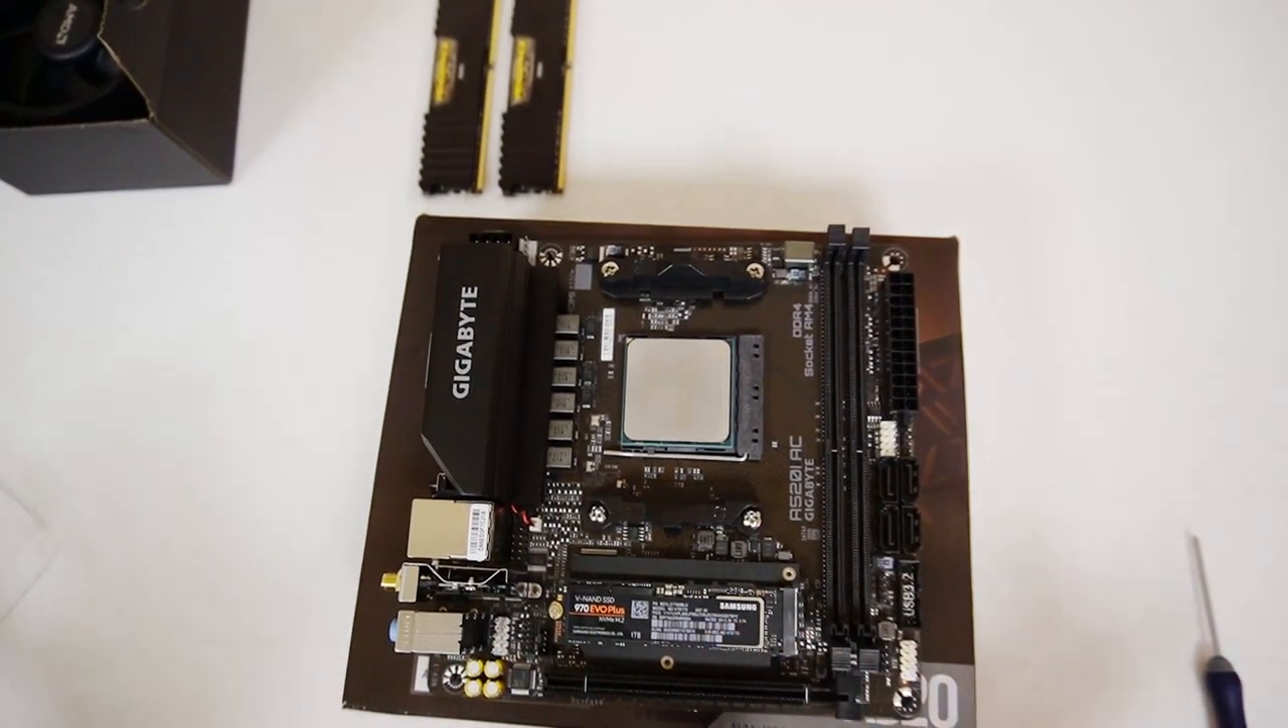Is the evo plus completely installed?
Yes.